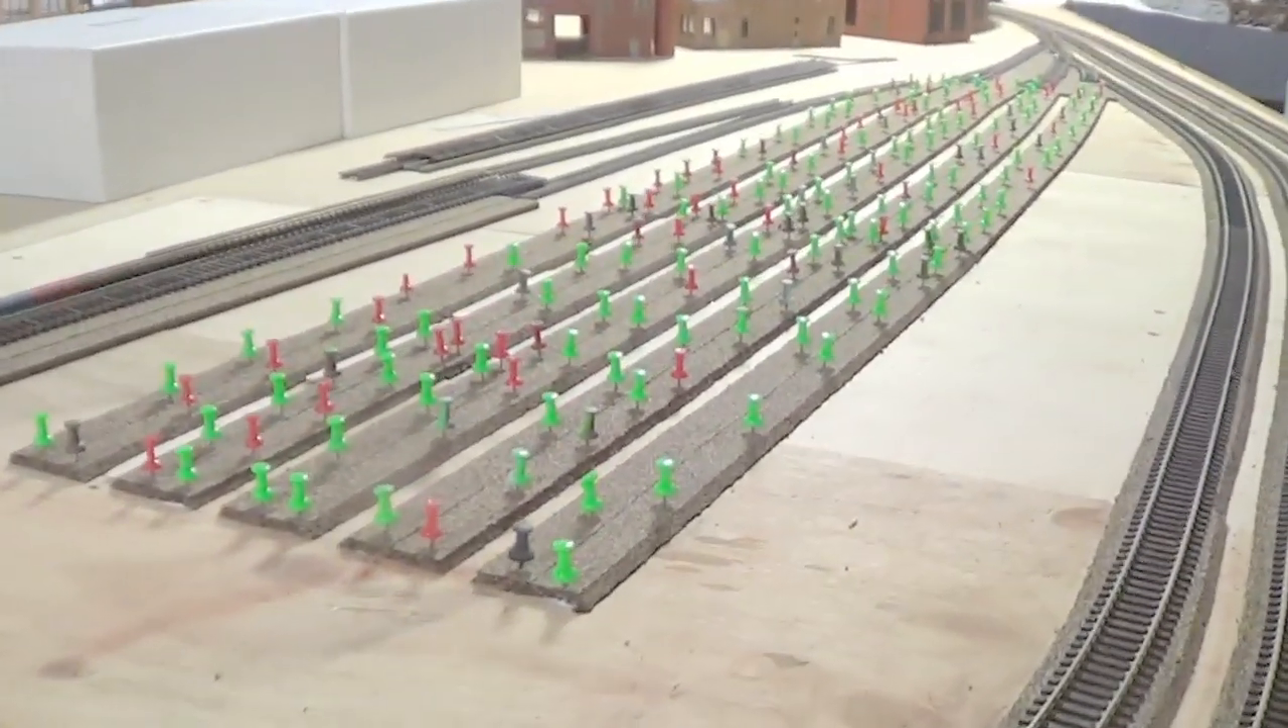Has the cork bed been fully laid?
Yes.